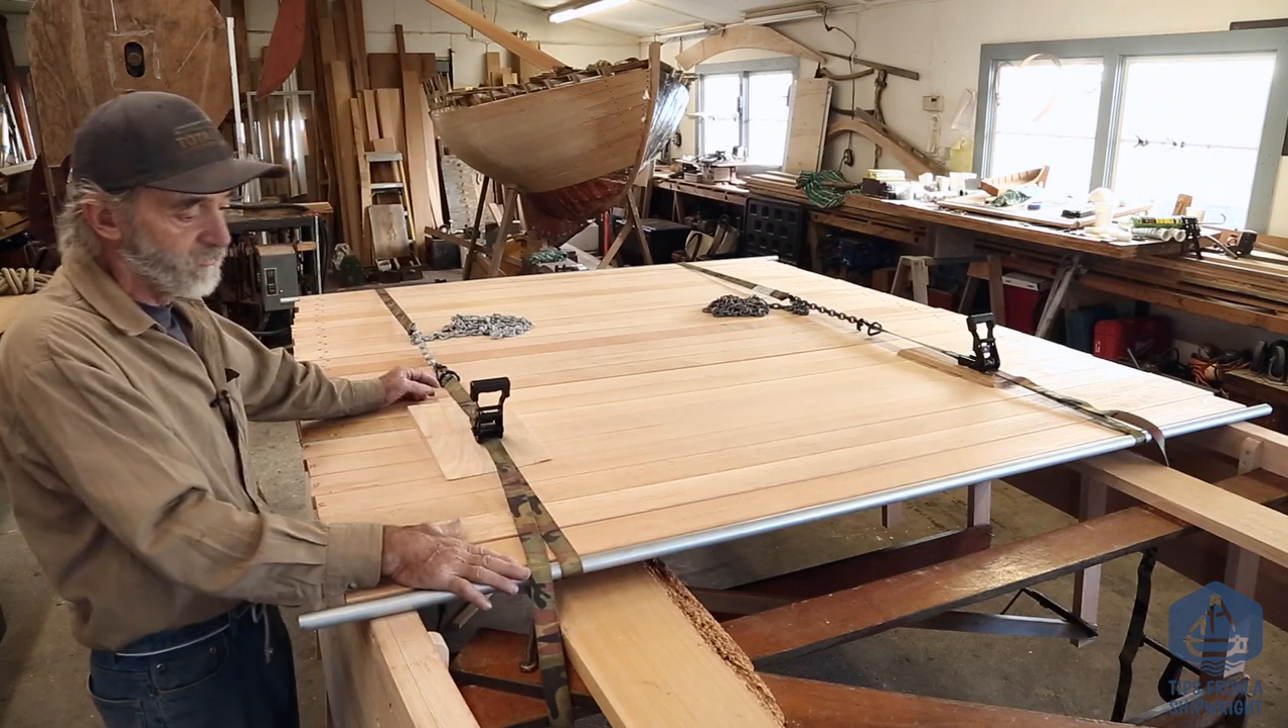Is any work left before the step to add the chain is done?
No.